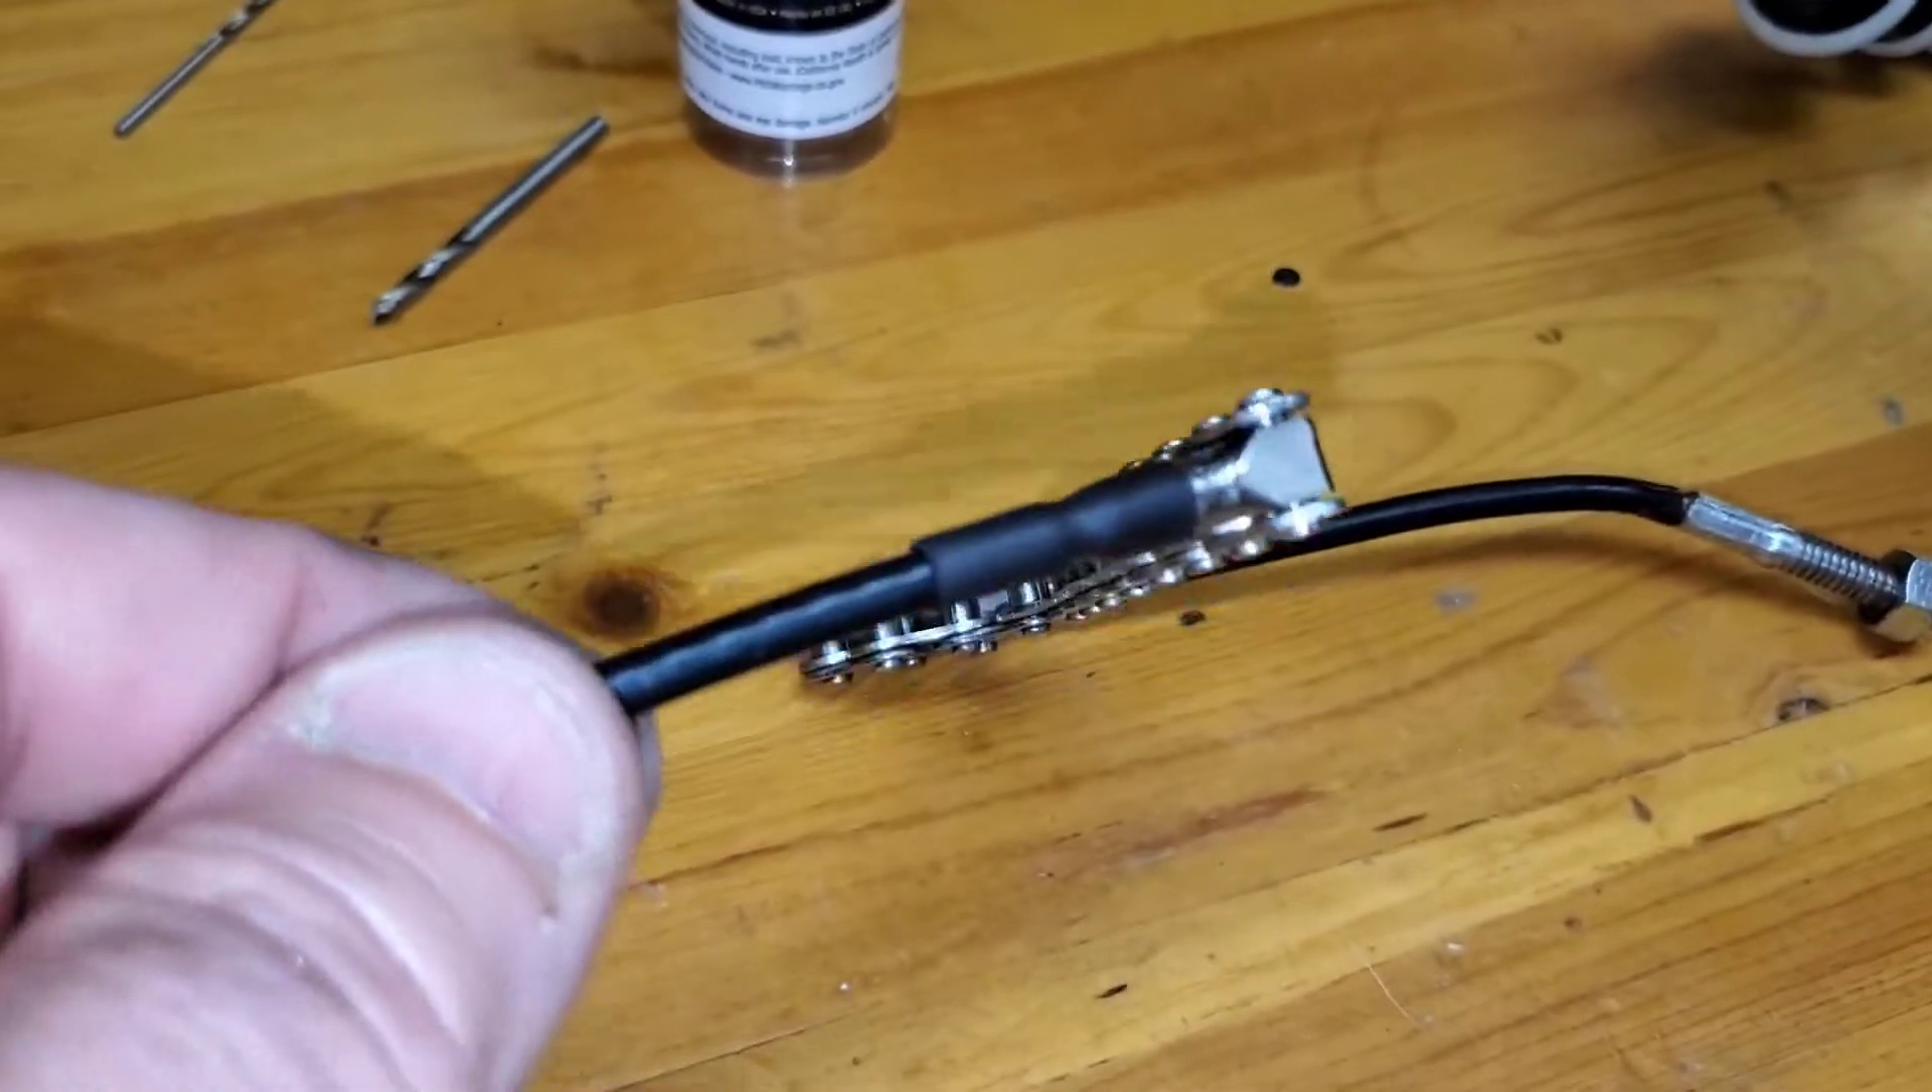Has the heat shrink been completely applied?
Yes.